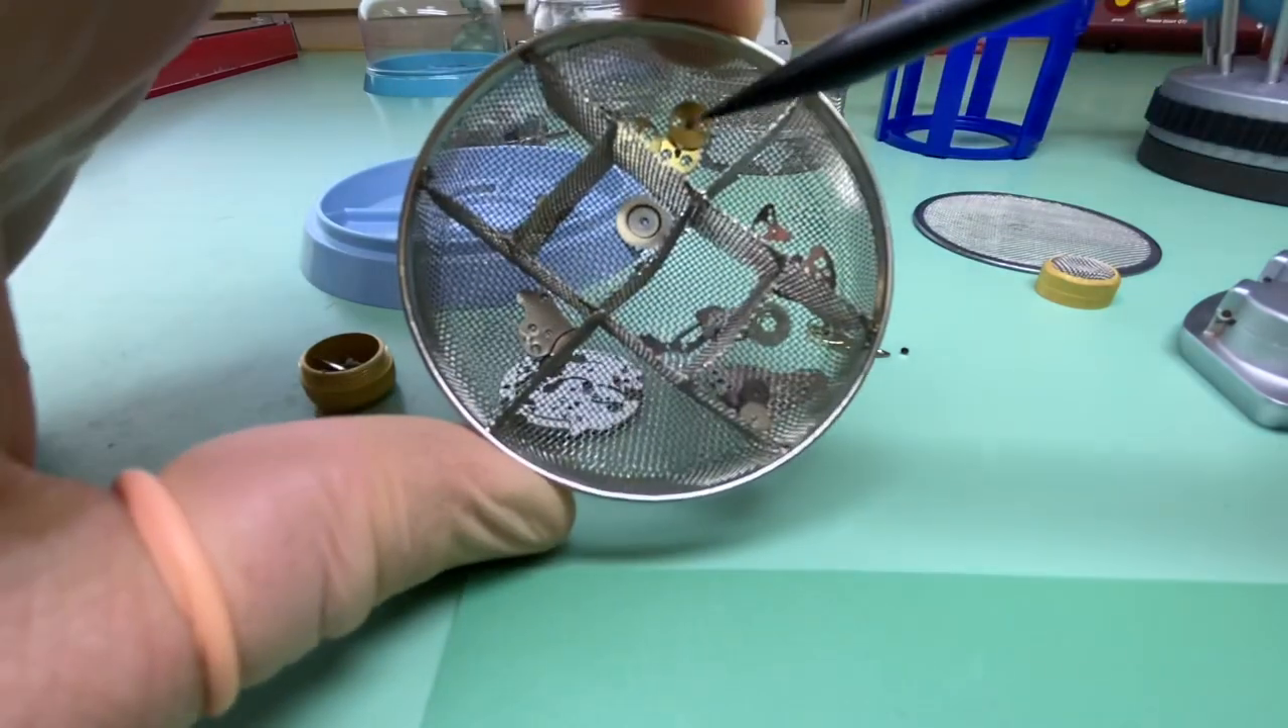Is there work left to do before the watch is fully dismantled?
No.